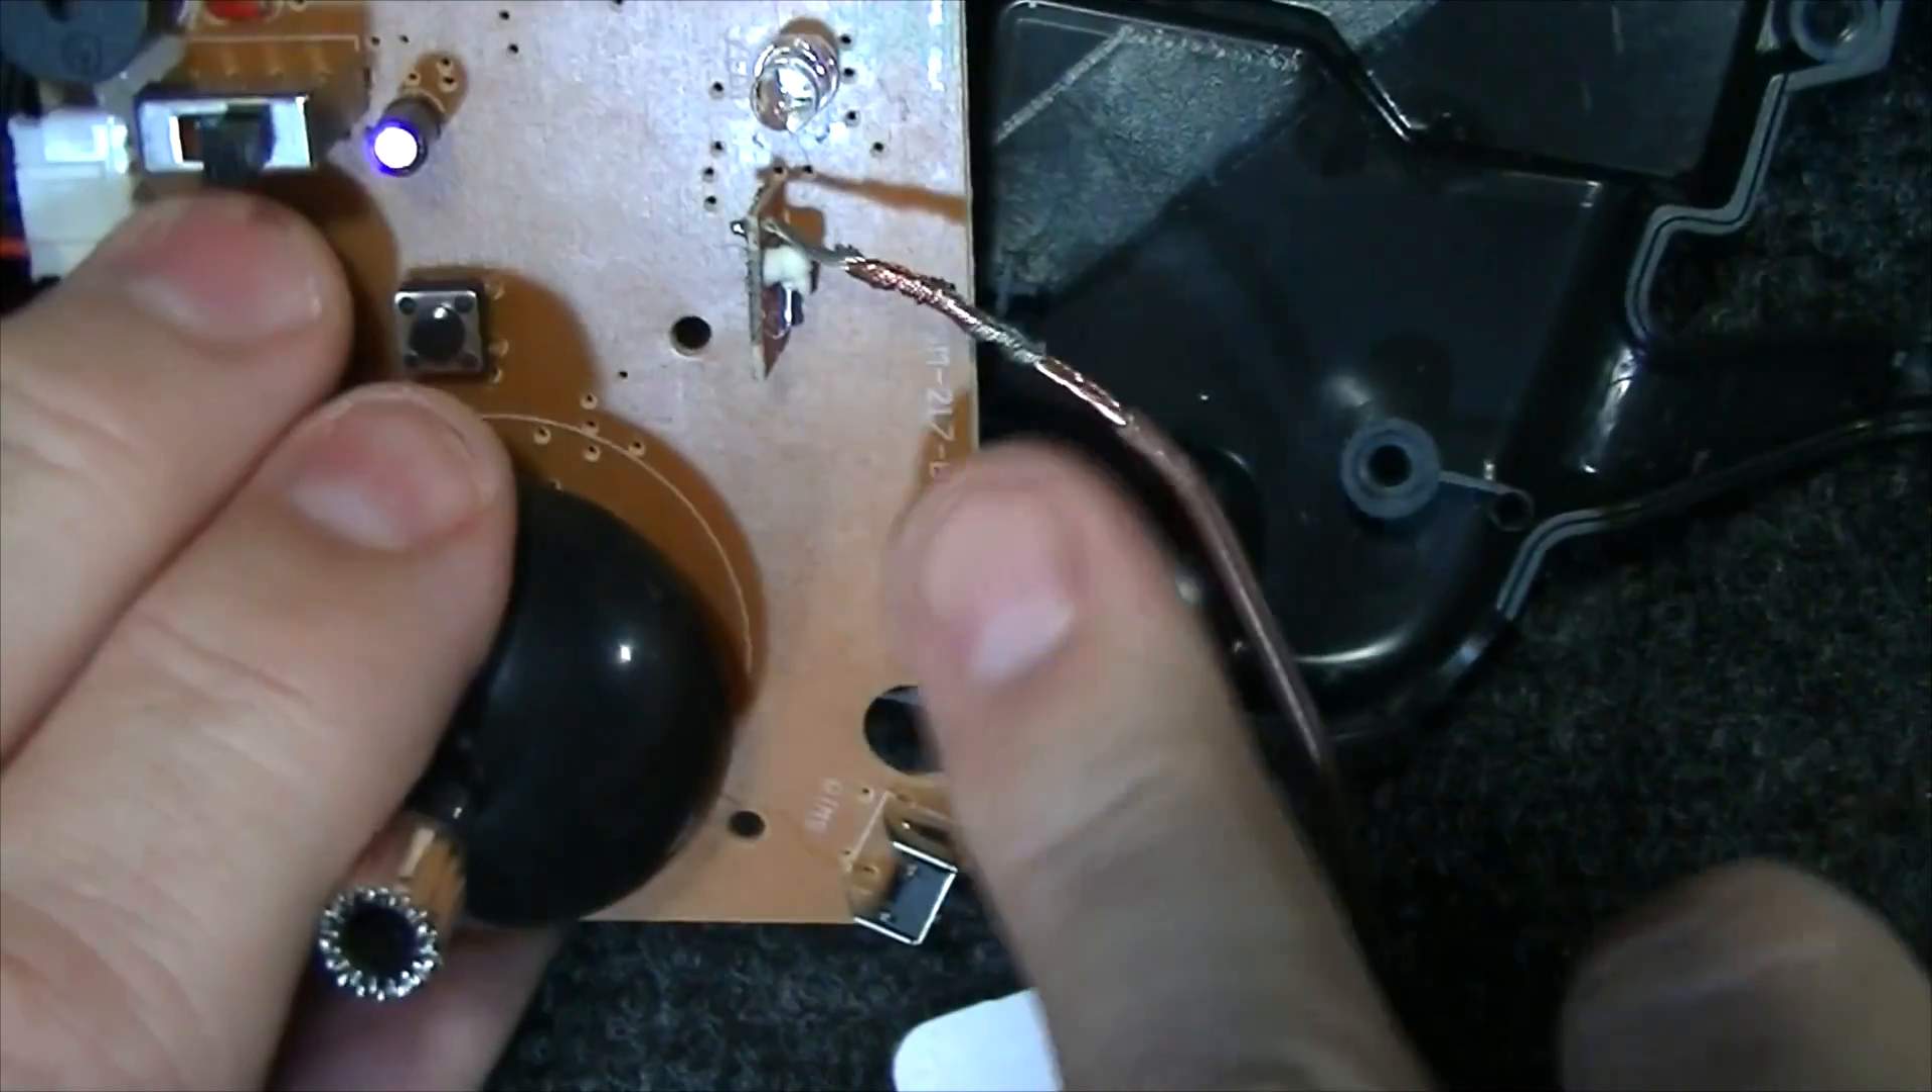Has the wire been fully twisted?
Yes.